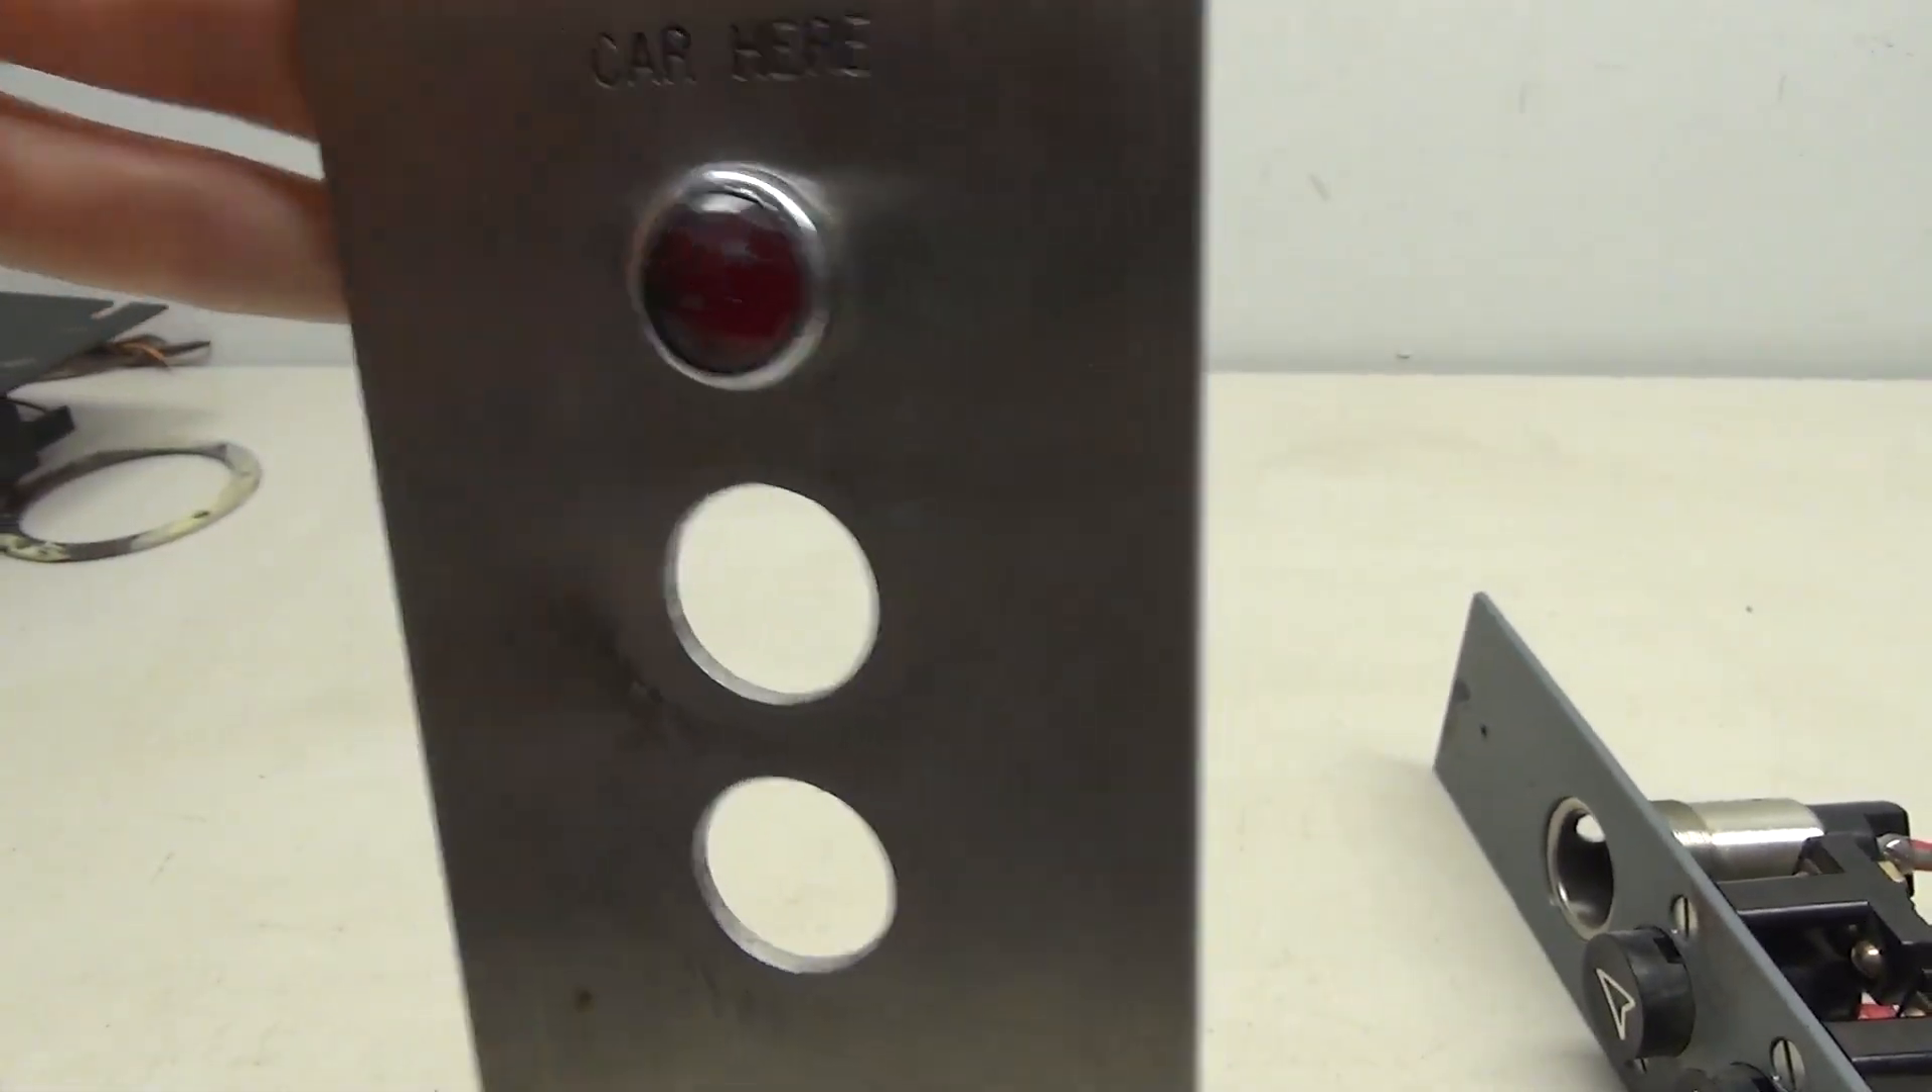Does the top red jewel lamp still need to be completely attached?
No.